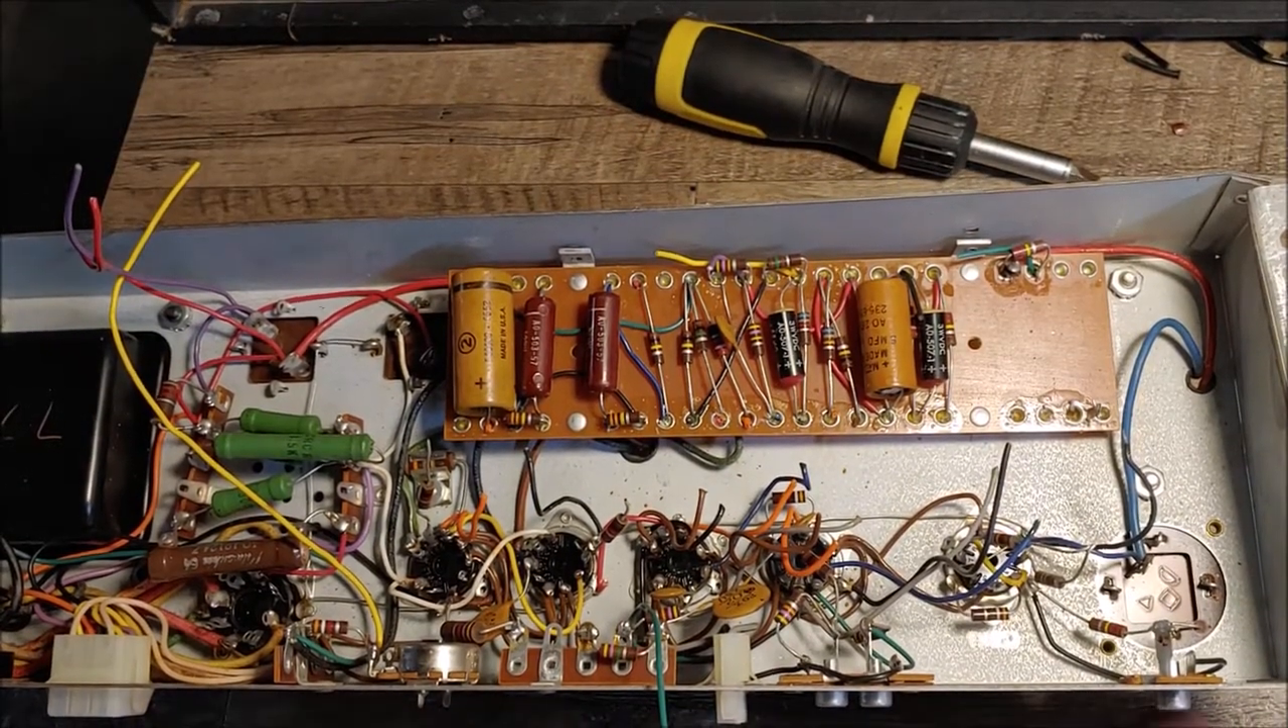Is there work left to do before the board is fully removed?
Yes.